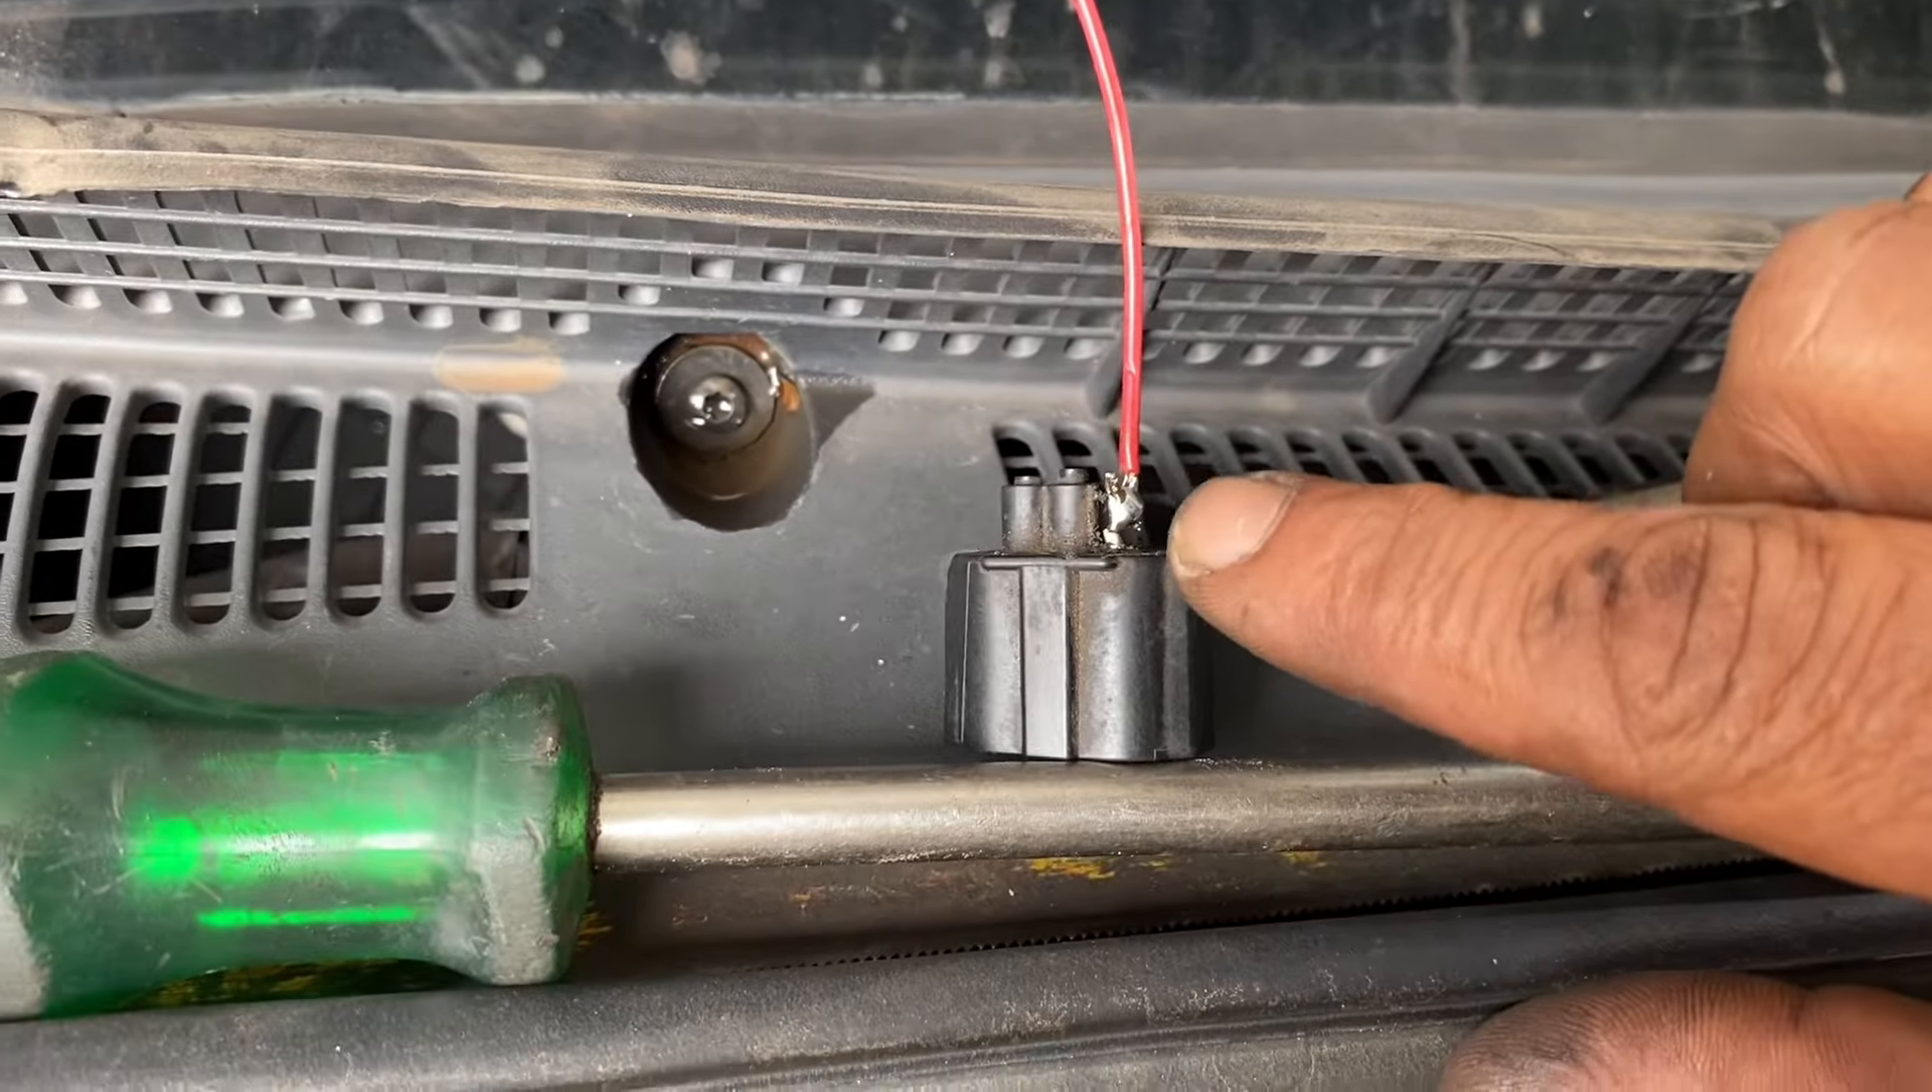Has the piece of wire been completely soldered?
Yes.